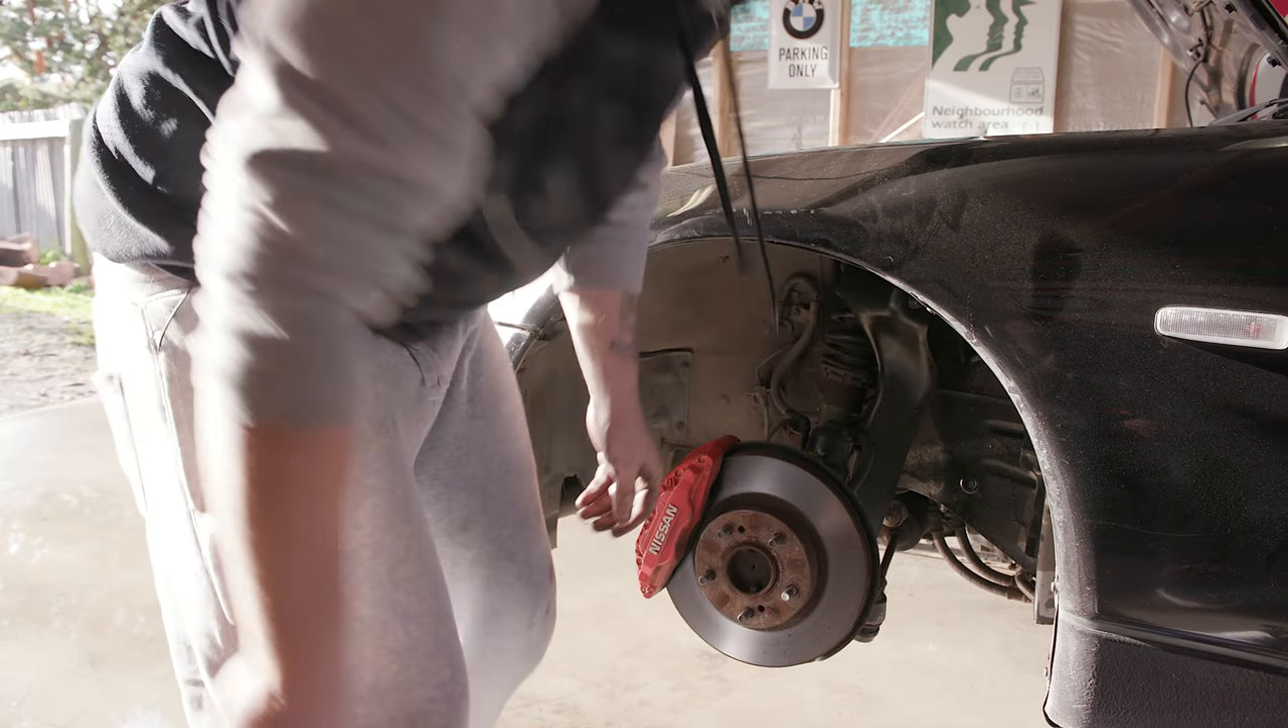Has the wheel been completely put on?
No.